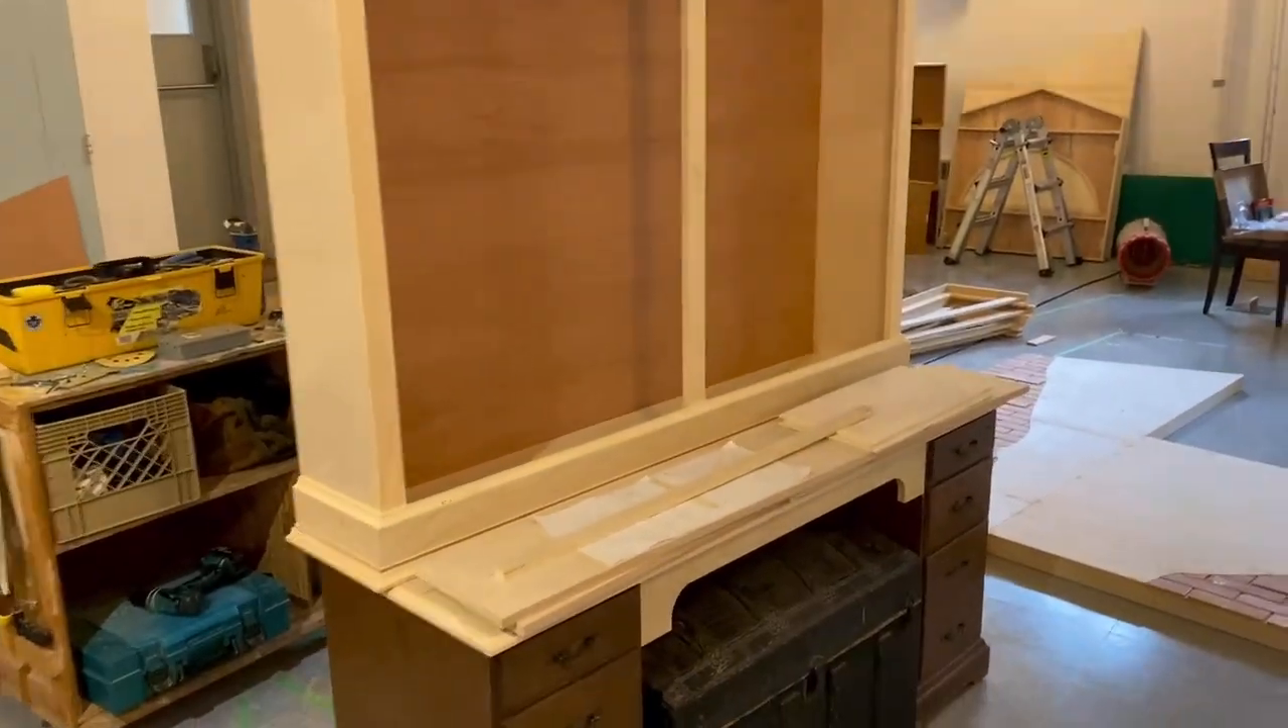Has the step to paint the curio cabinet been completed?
No.